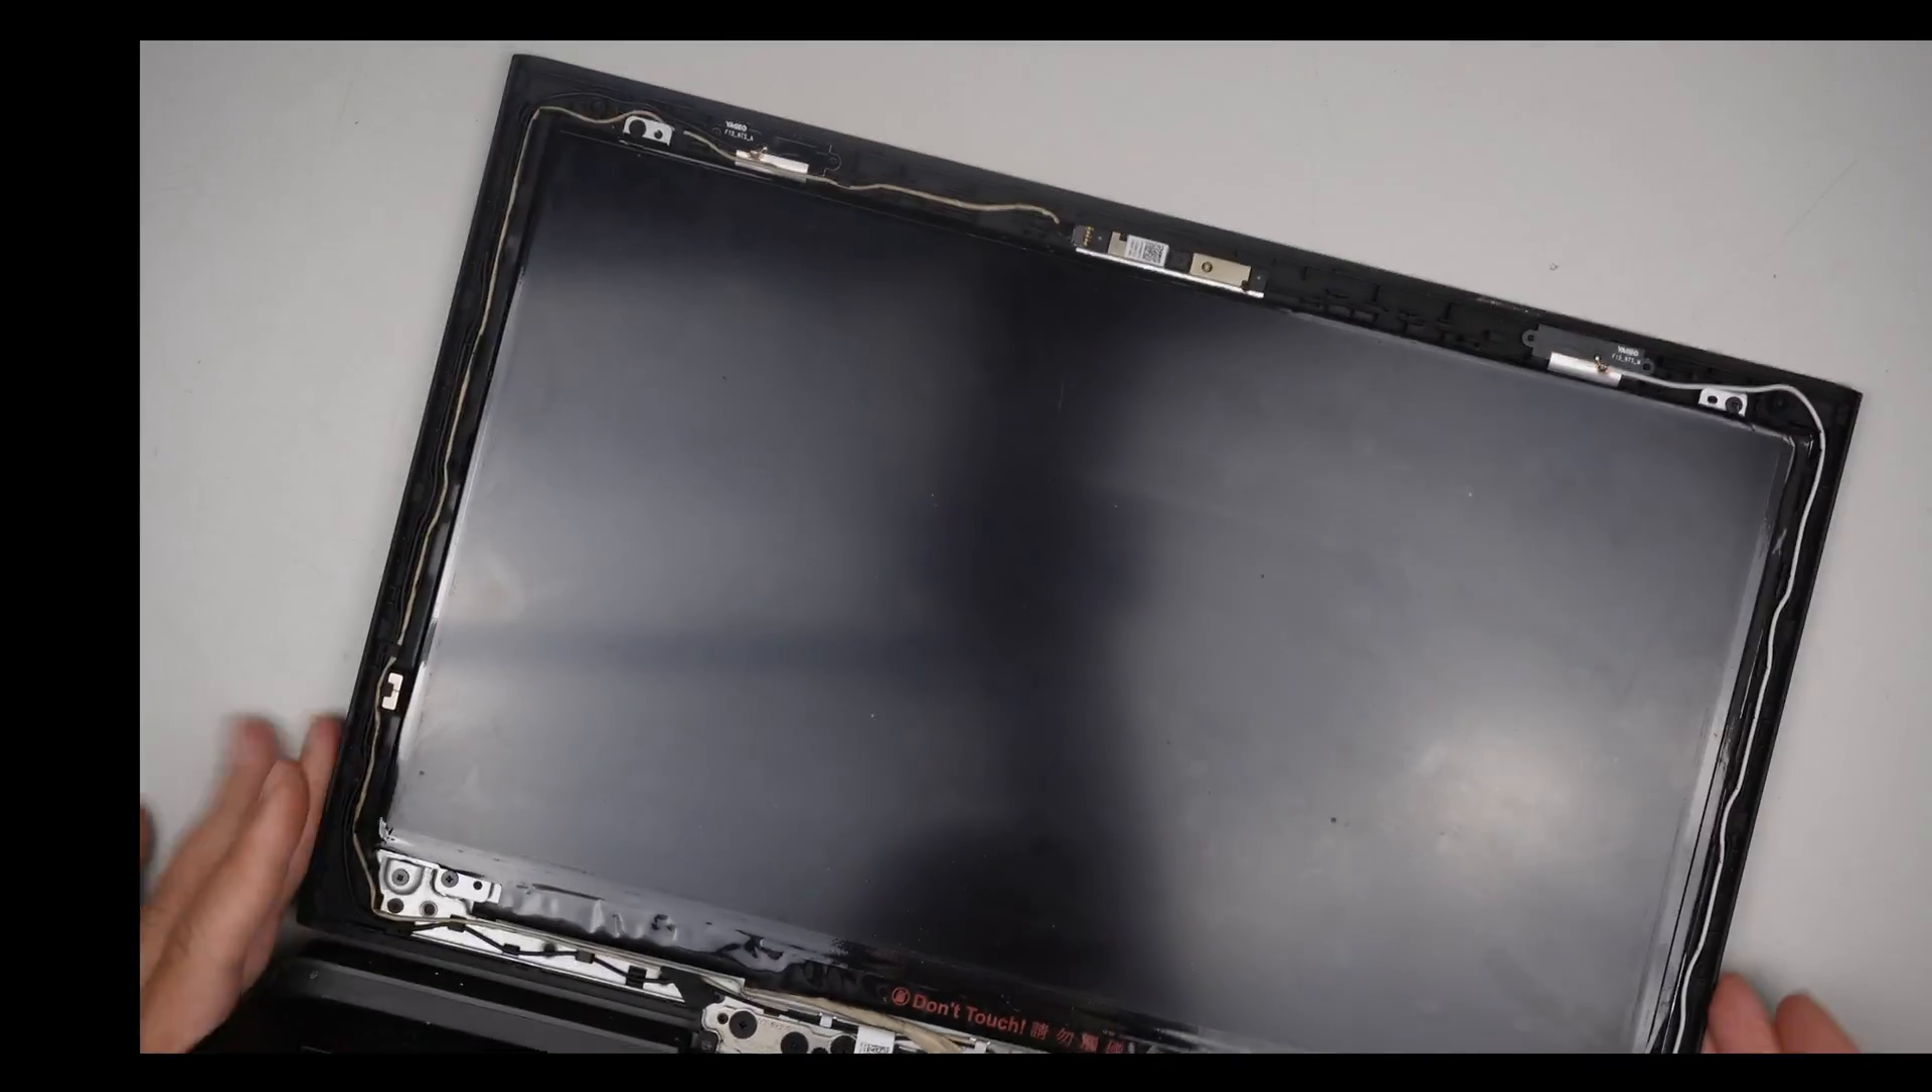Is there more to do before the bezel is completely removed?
No.